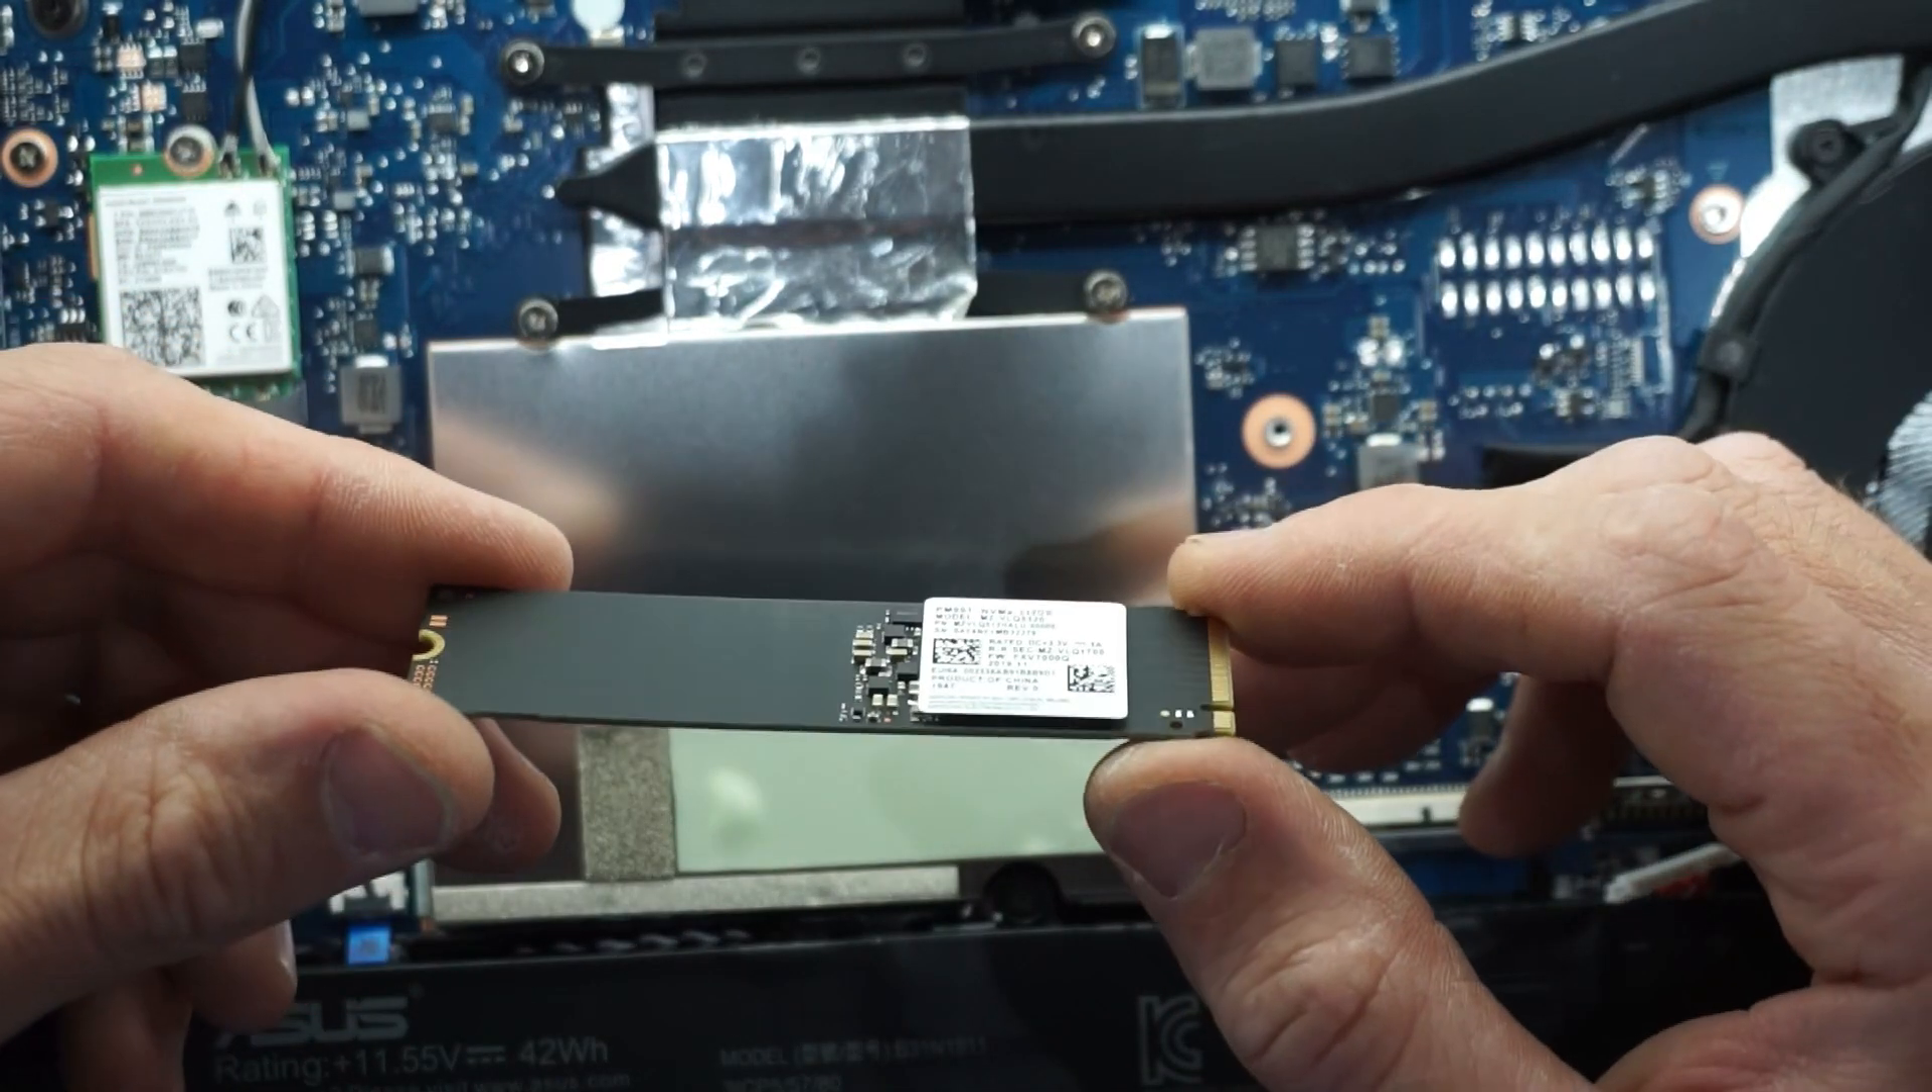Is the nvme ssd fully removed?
Yes.